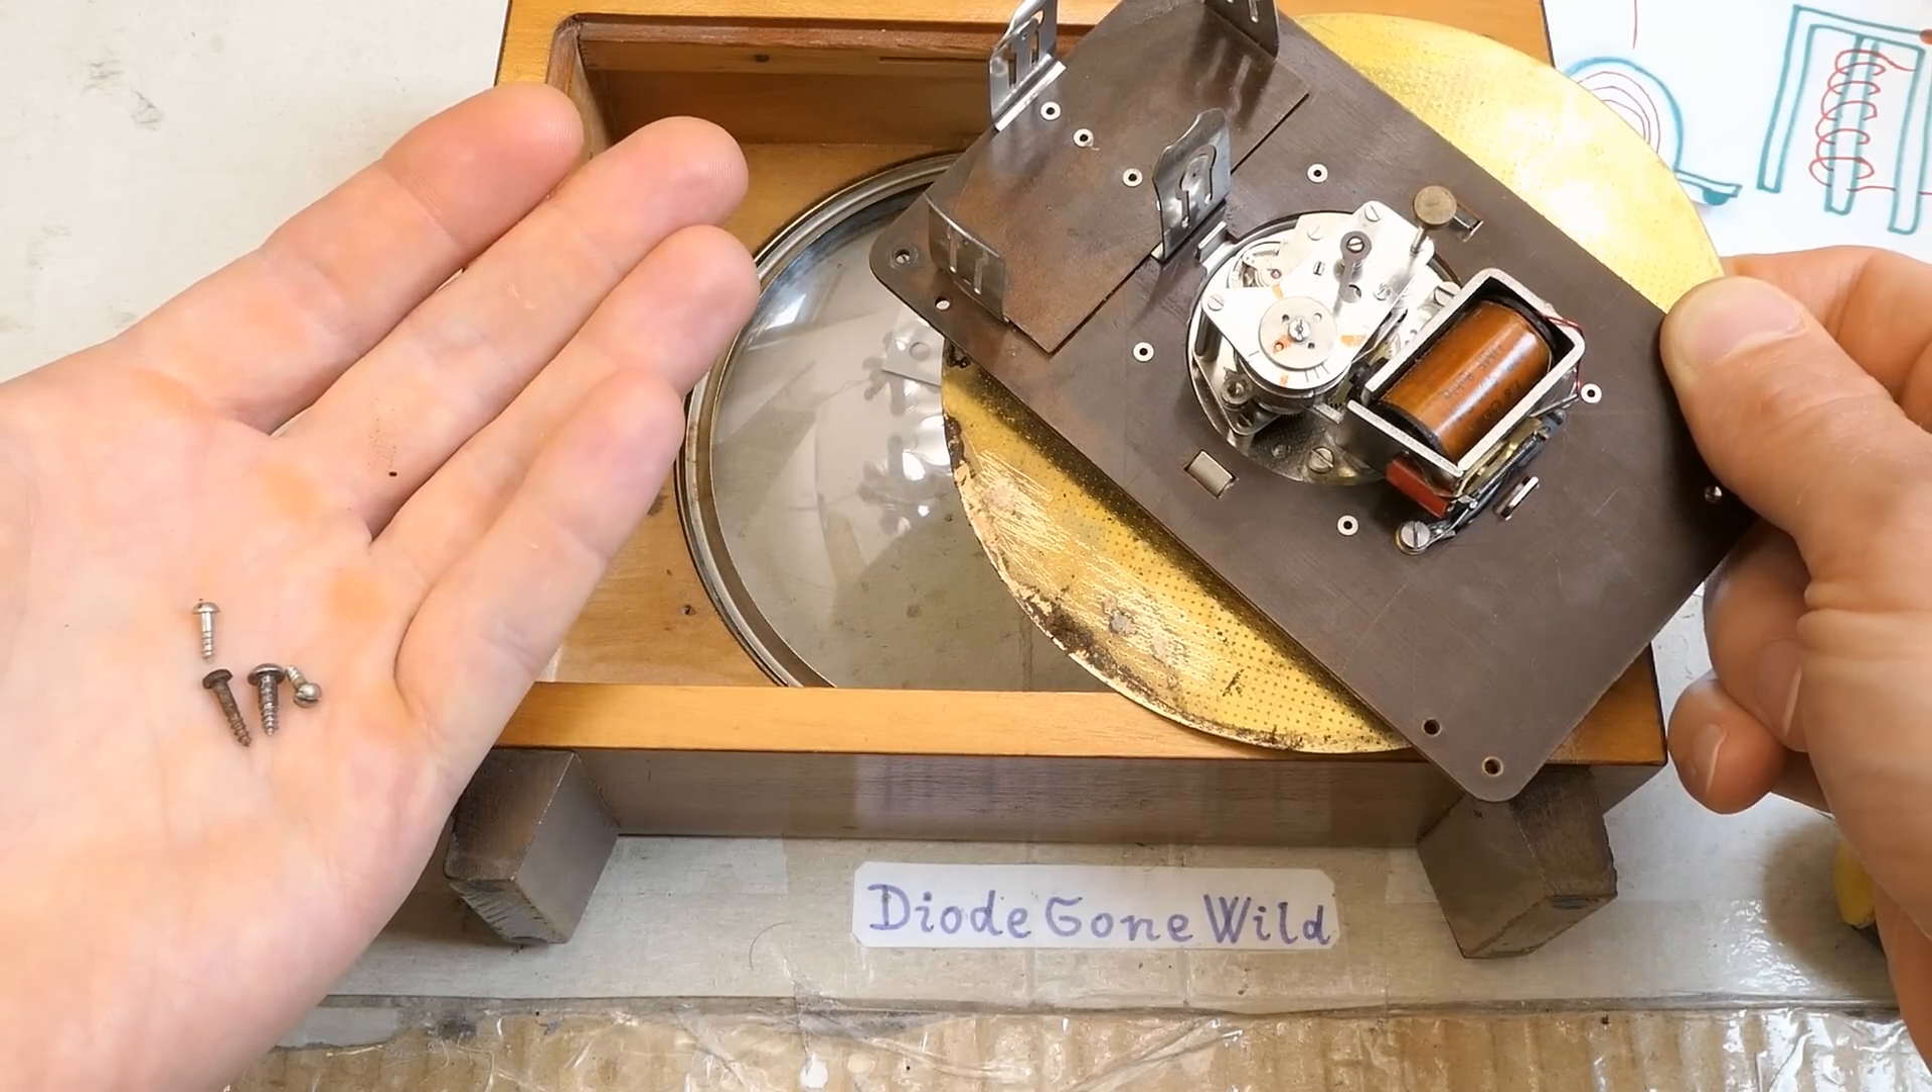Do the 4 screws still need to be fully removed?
No.